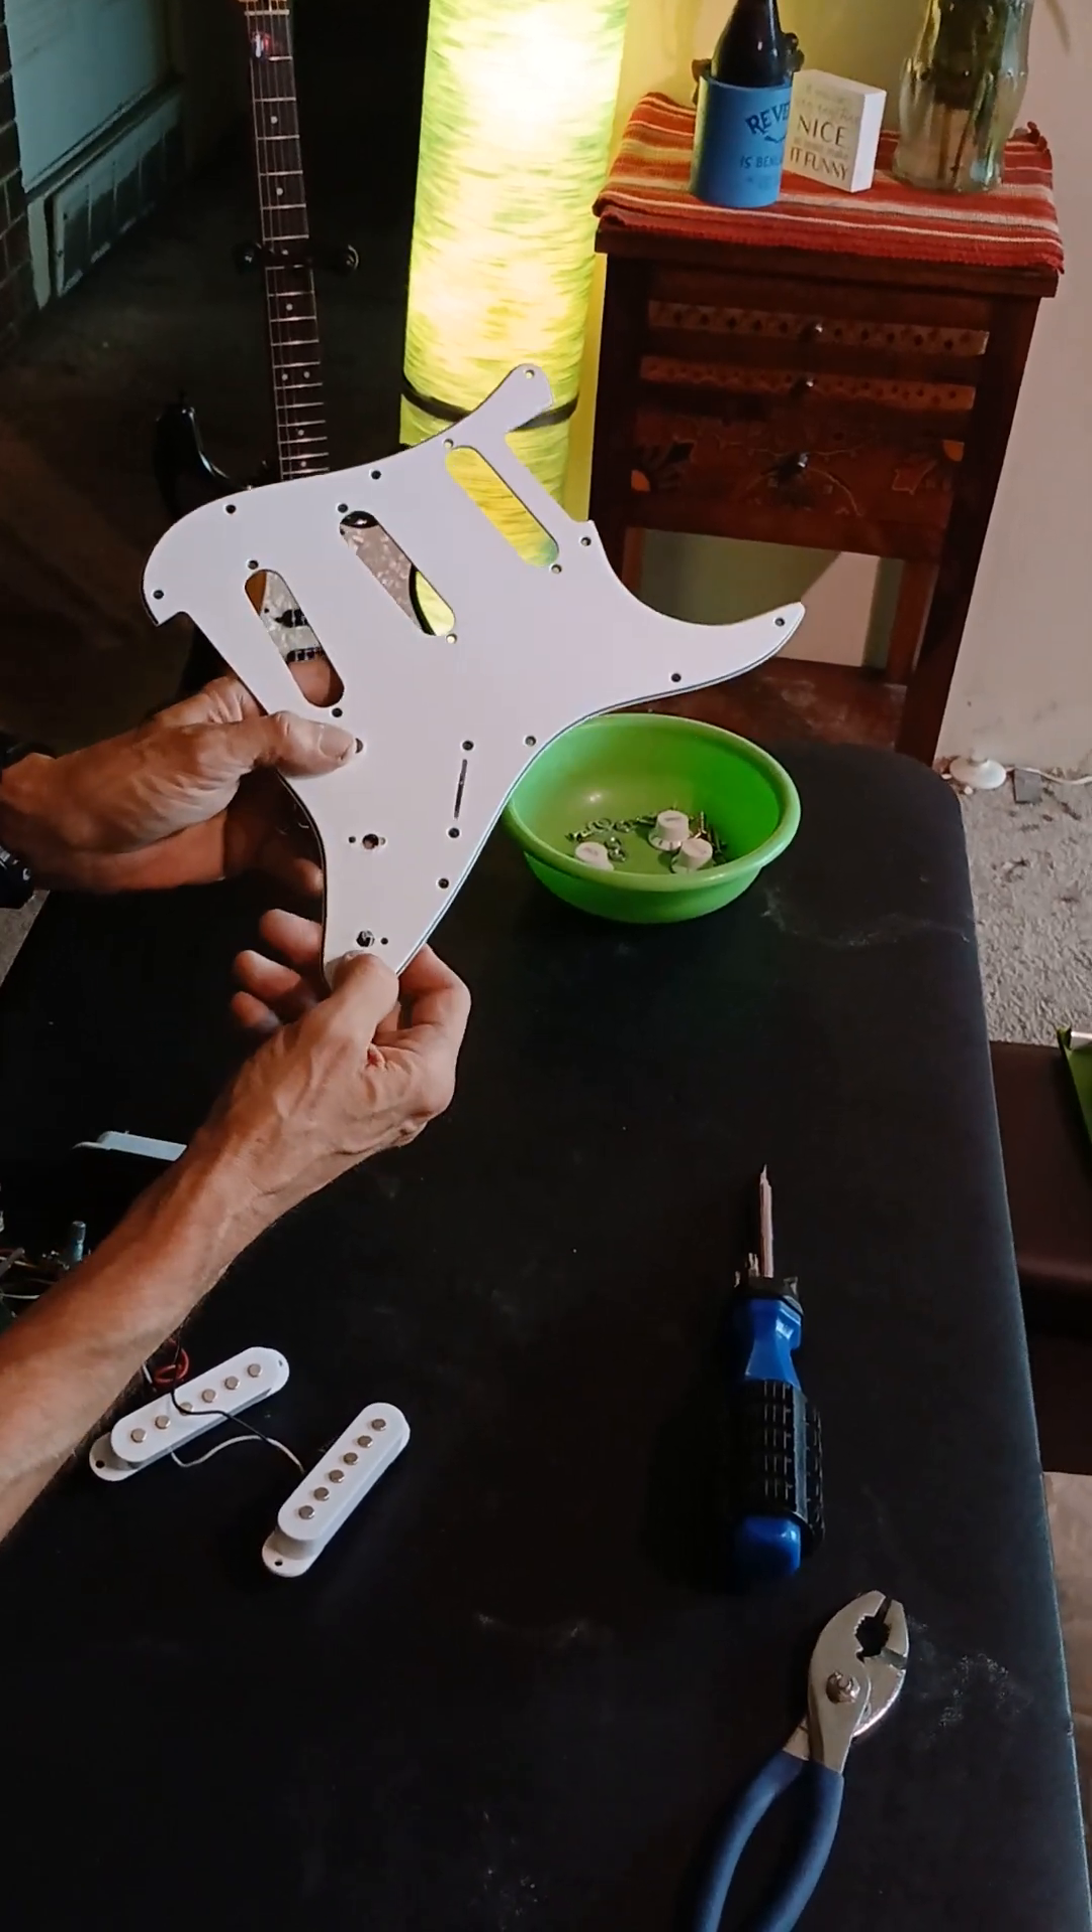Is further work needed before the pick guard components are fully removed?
No.